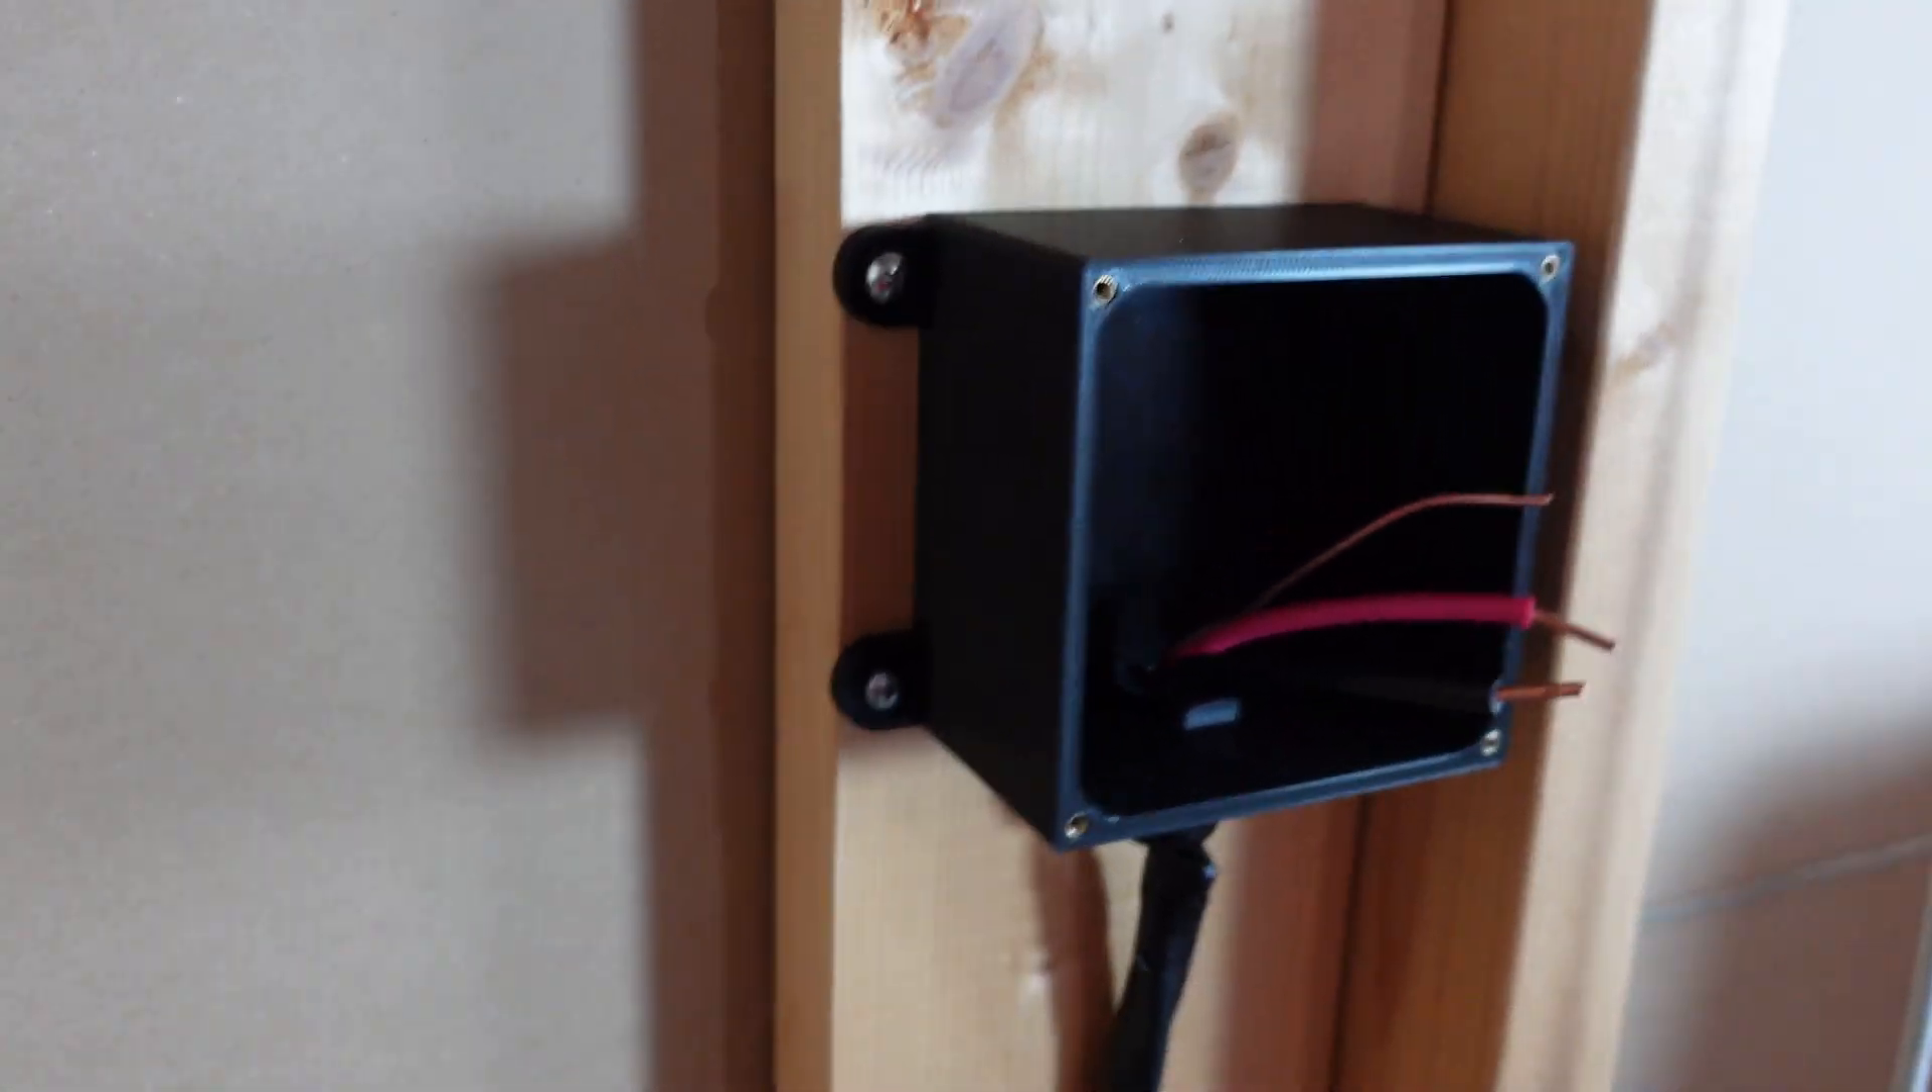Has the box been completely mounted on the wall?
Yes.